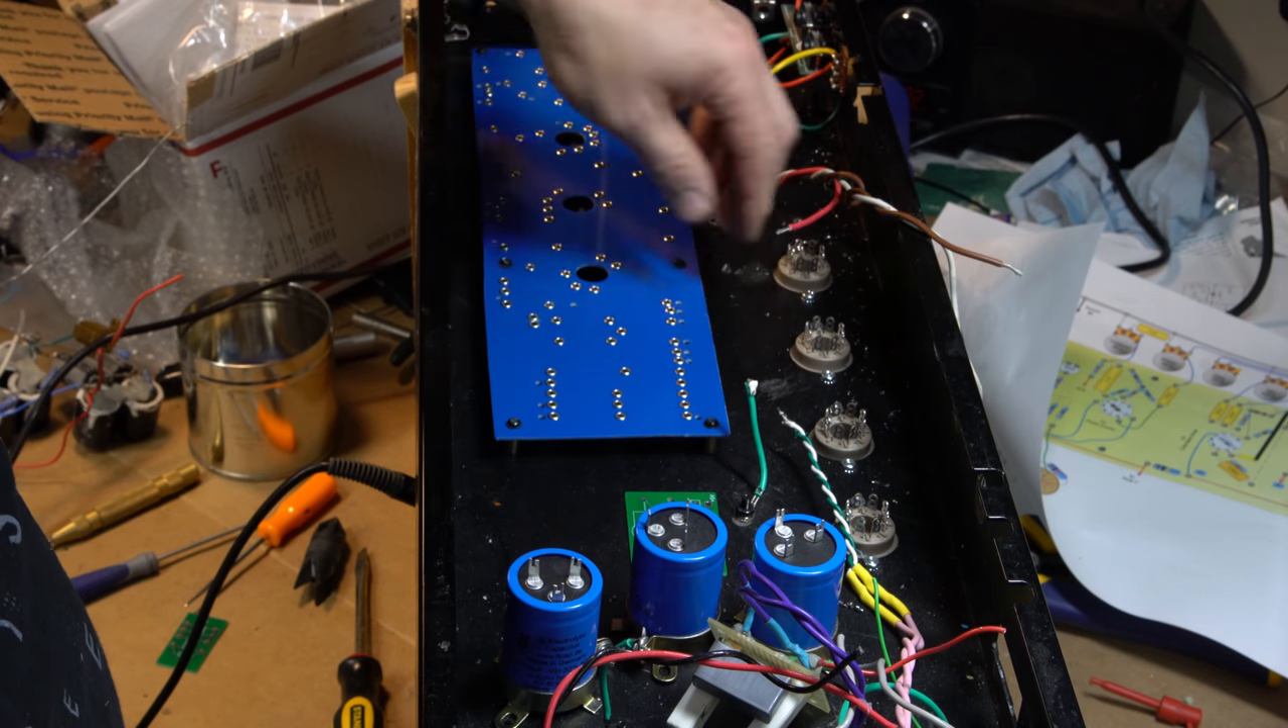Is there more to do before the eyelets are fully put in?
No.